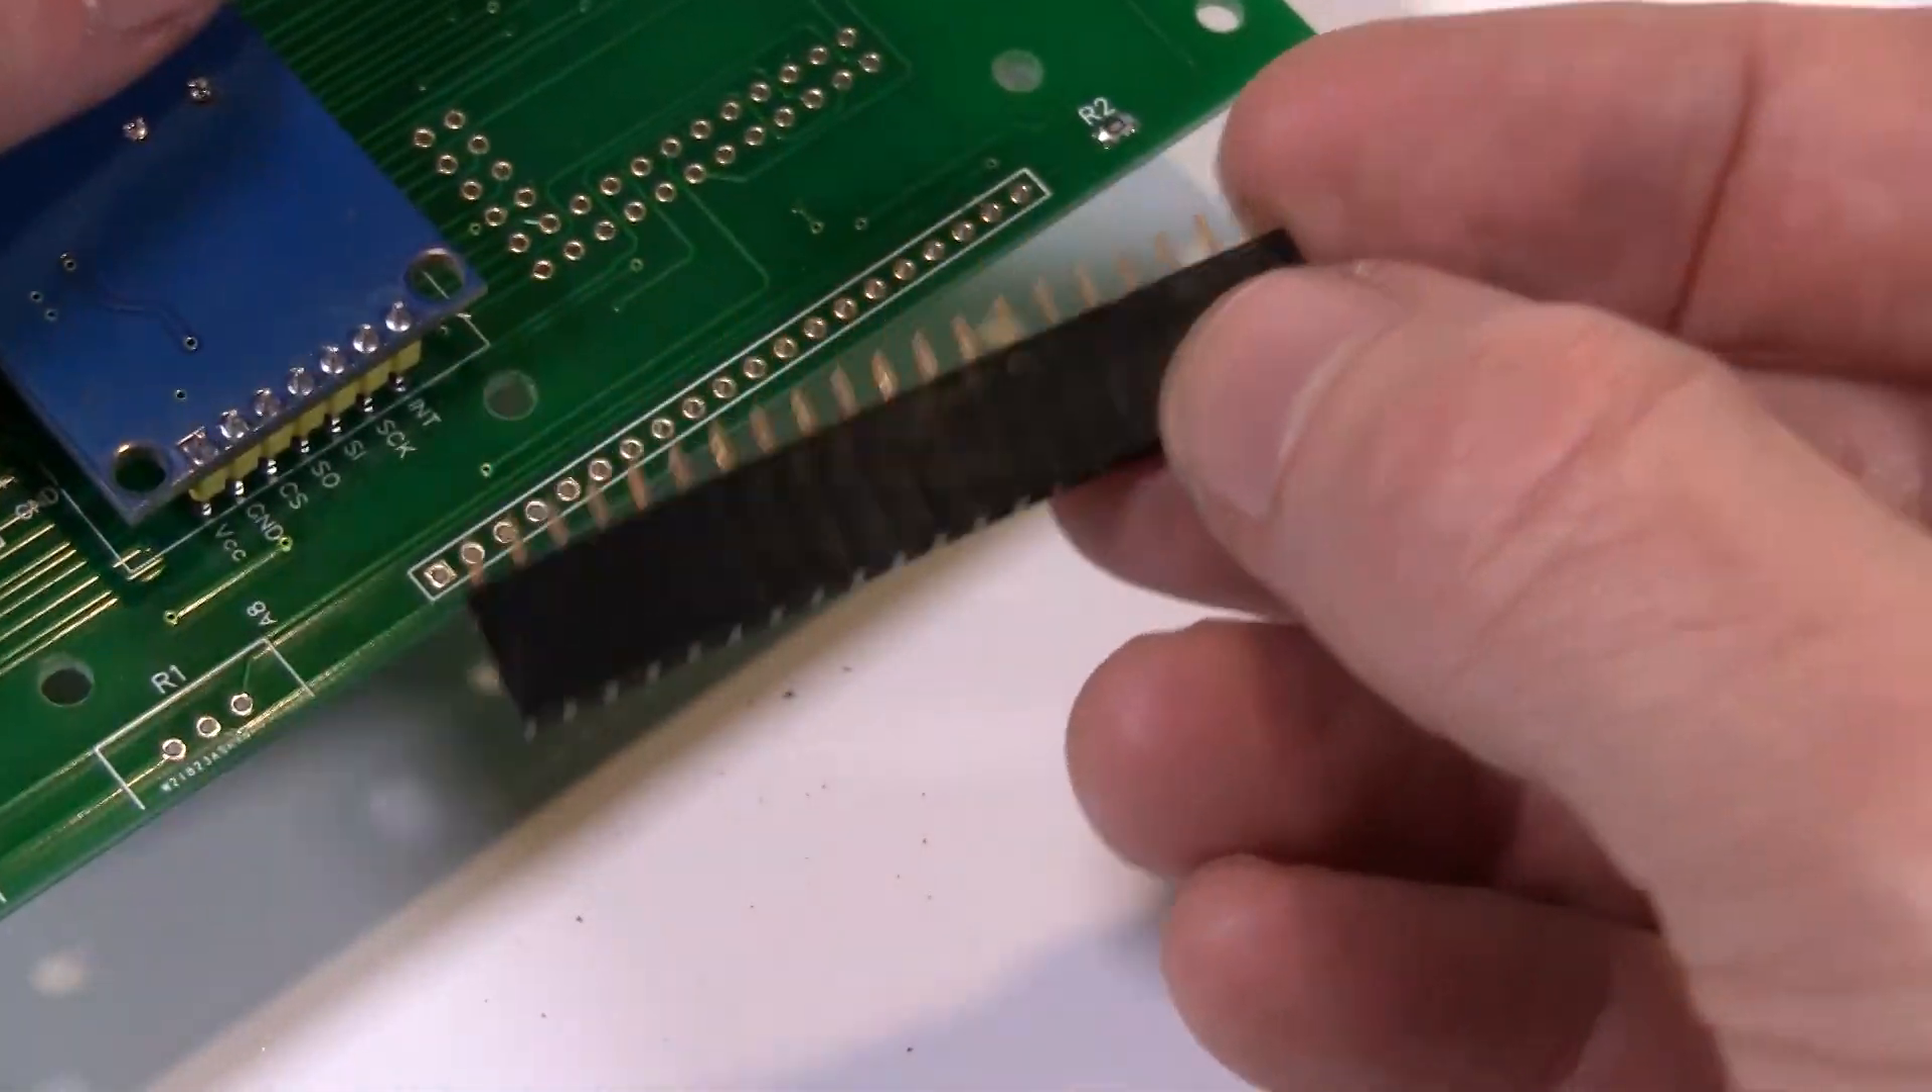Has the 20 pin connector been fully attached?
No.